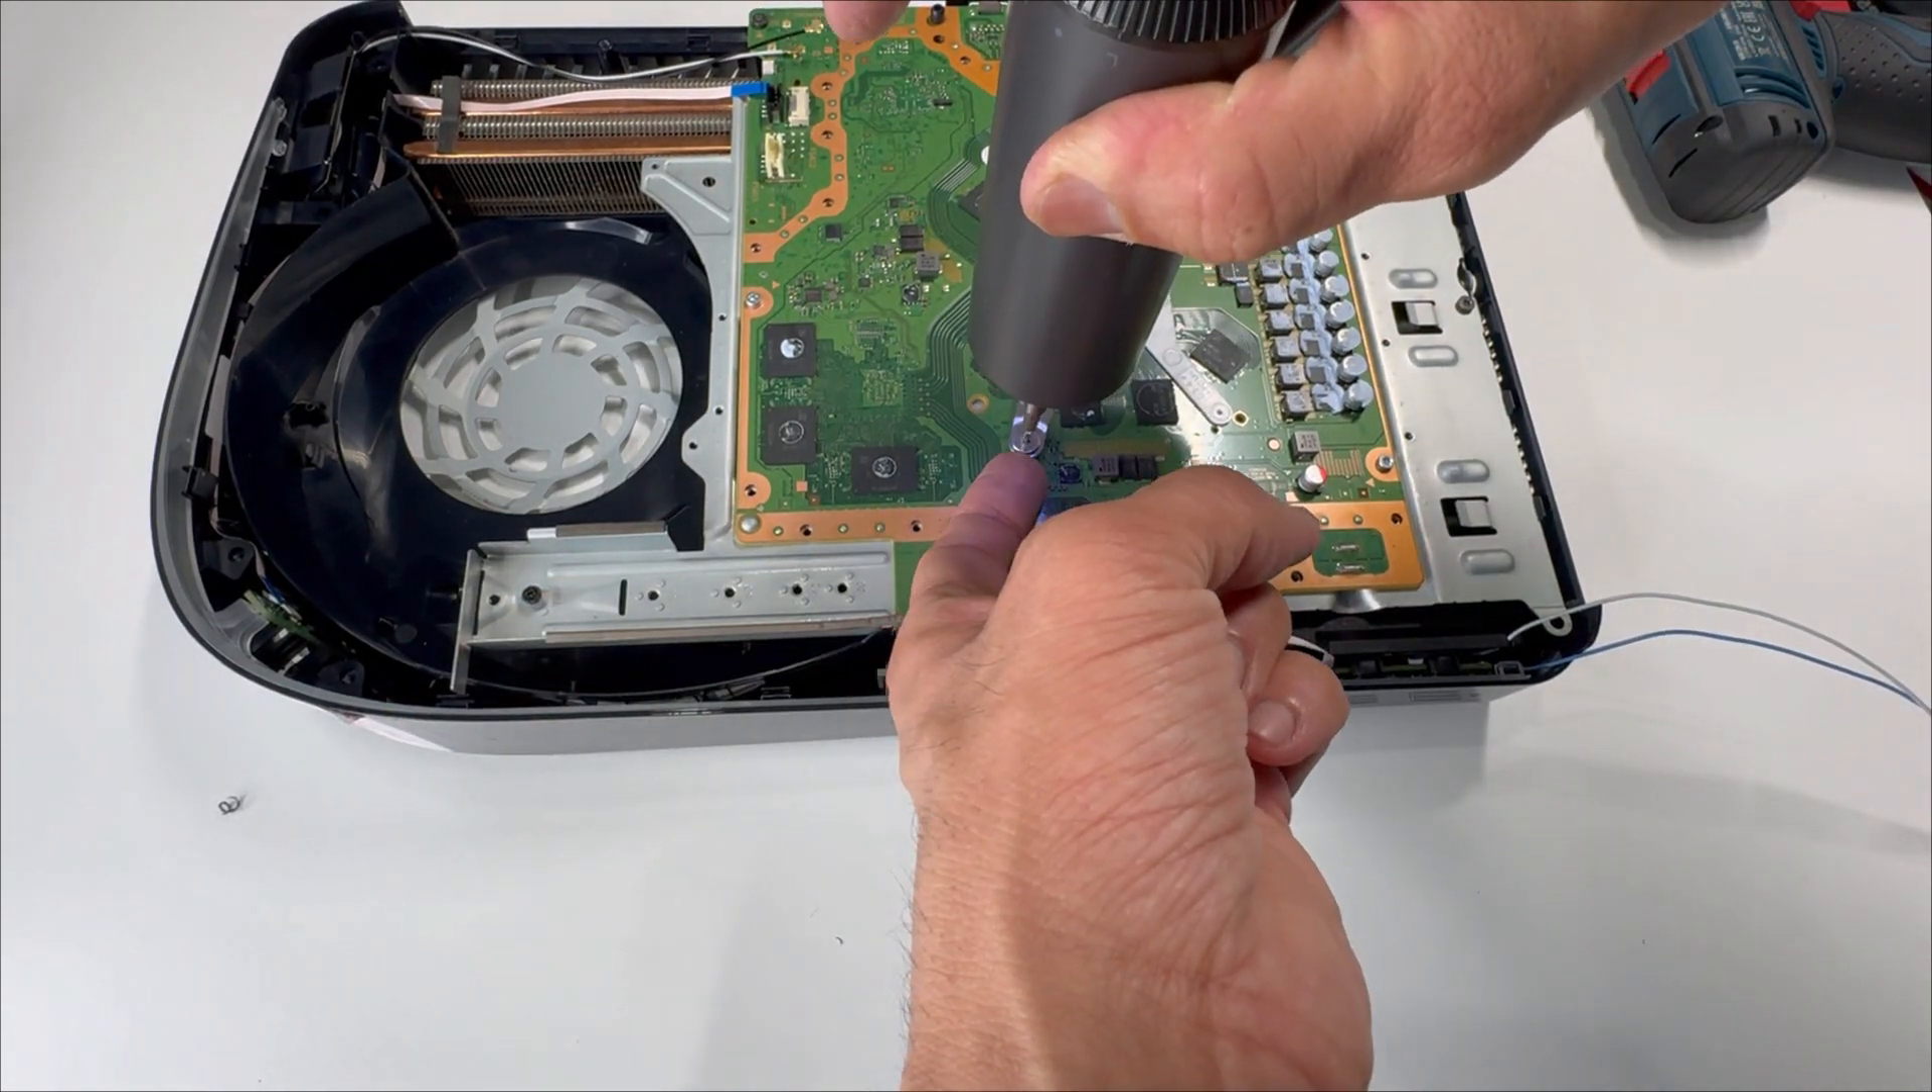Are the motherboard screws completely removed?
No.